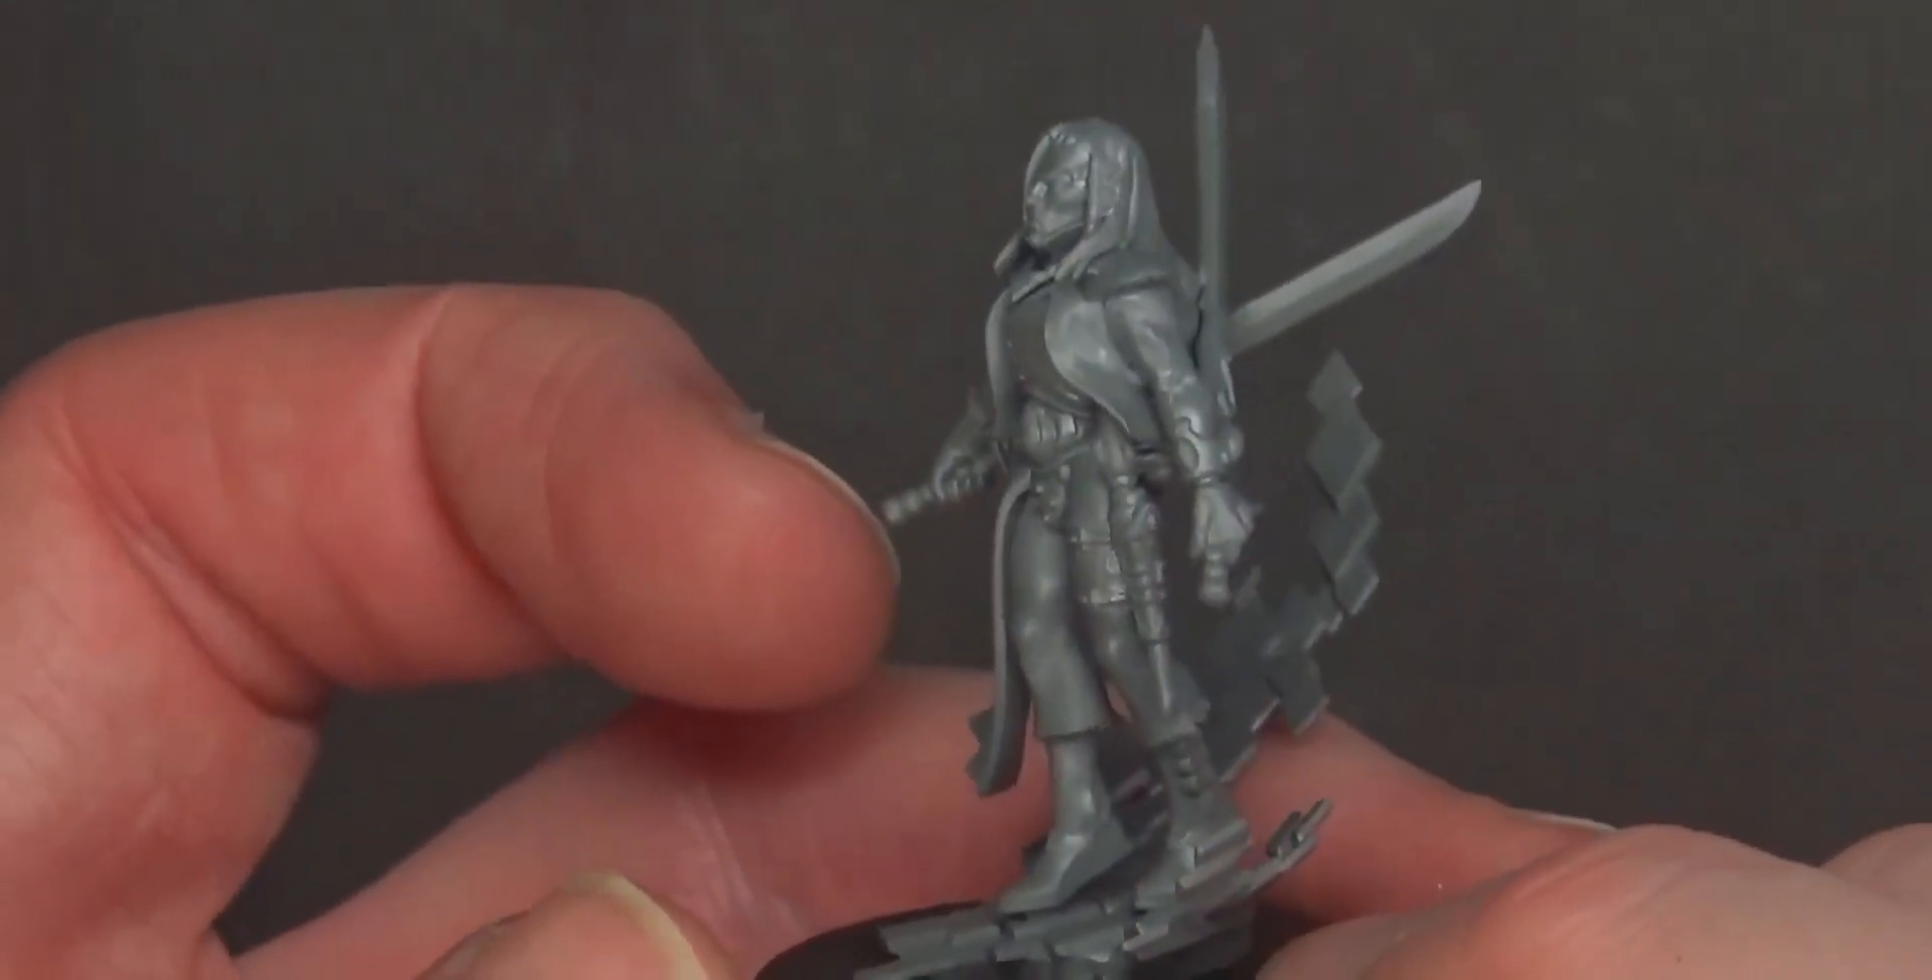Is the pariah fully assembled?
Yes.